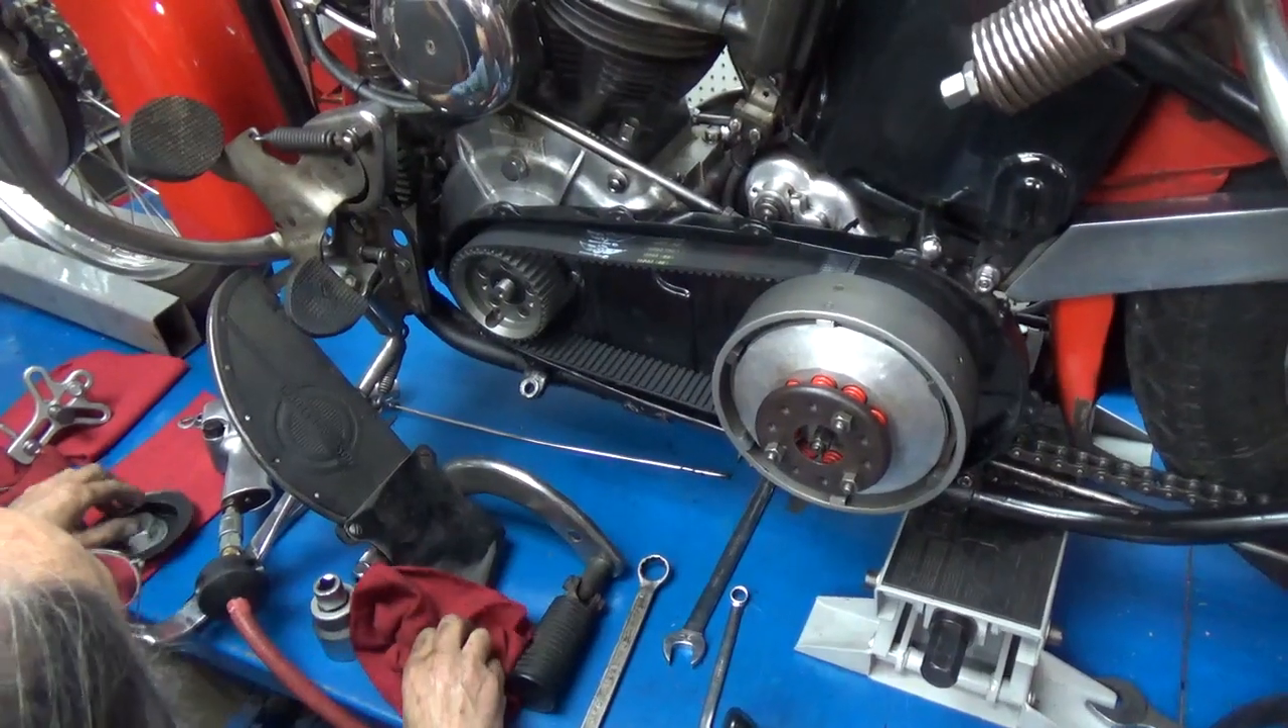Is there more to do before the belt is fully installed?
No.